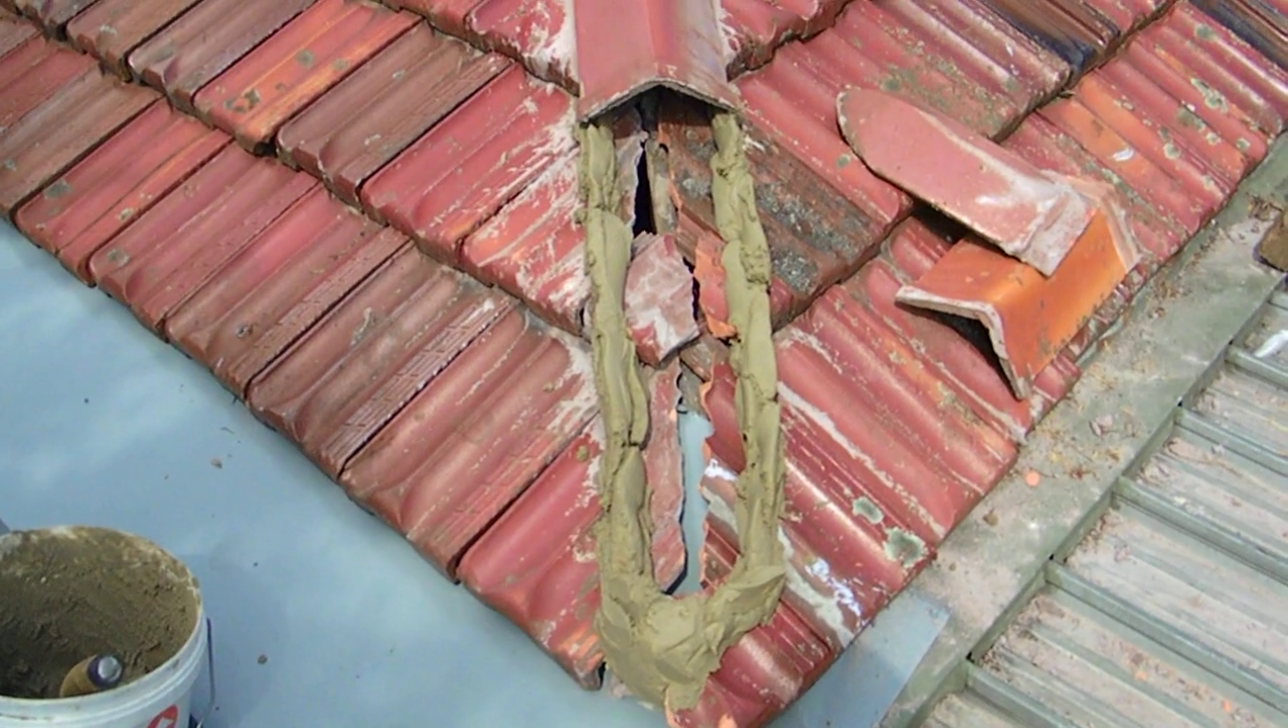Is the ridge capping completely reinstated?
No.